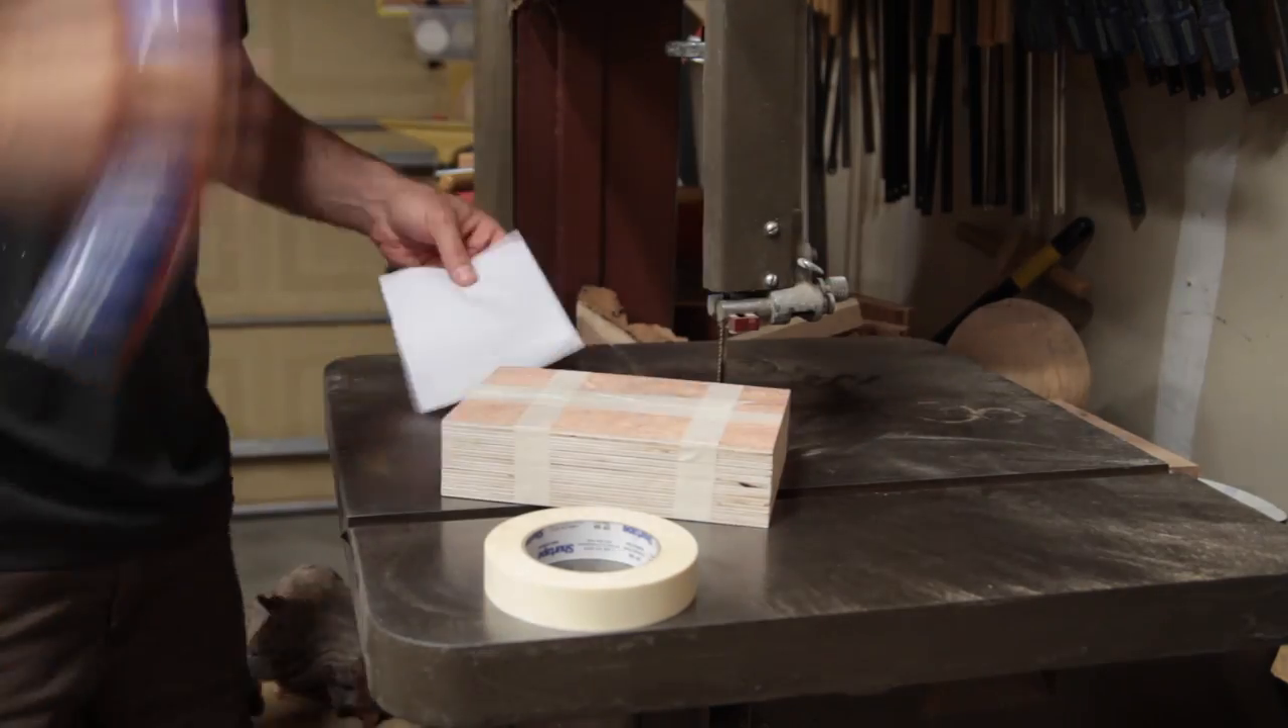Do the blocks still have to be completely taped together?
No.